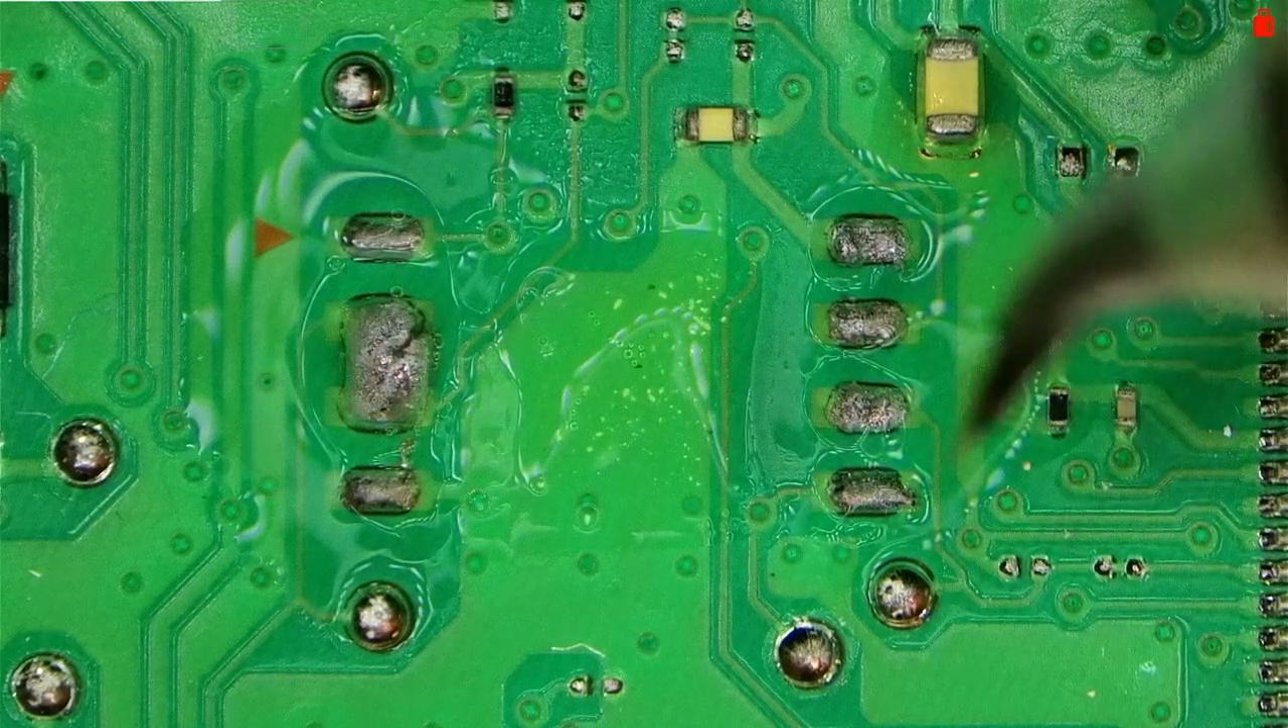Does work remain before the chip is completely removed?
No.